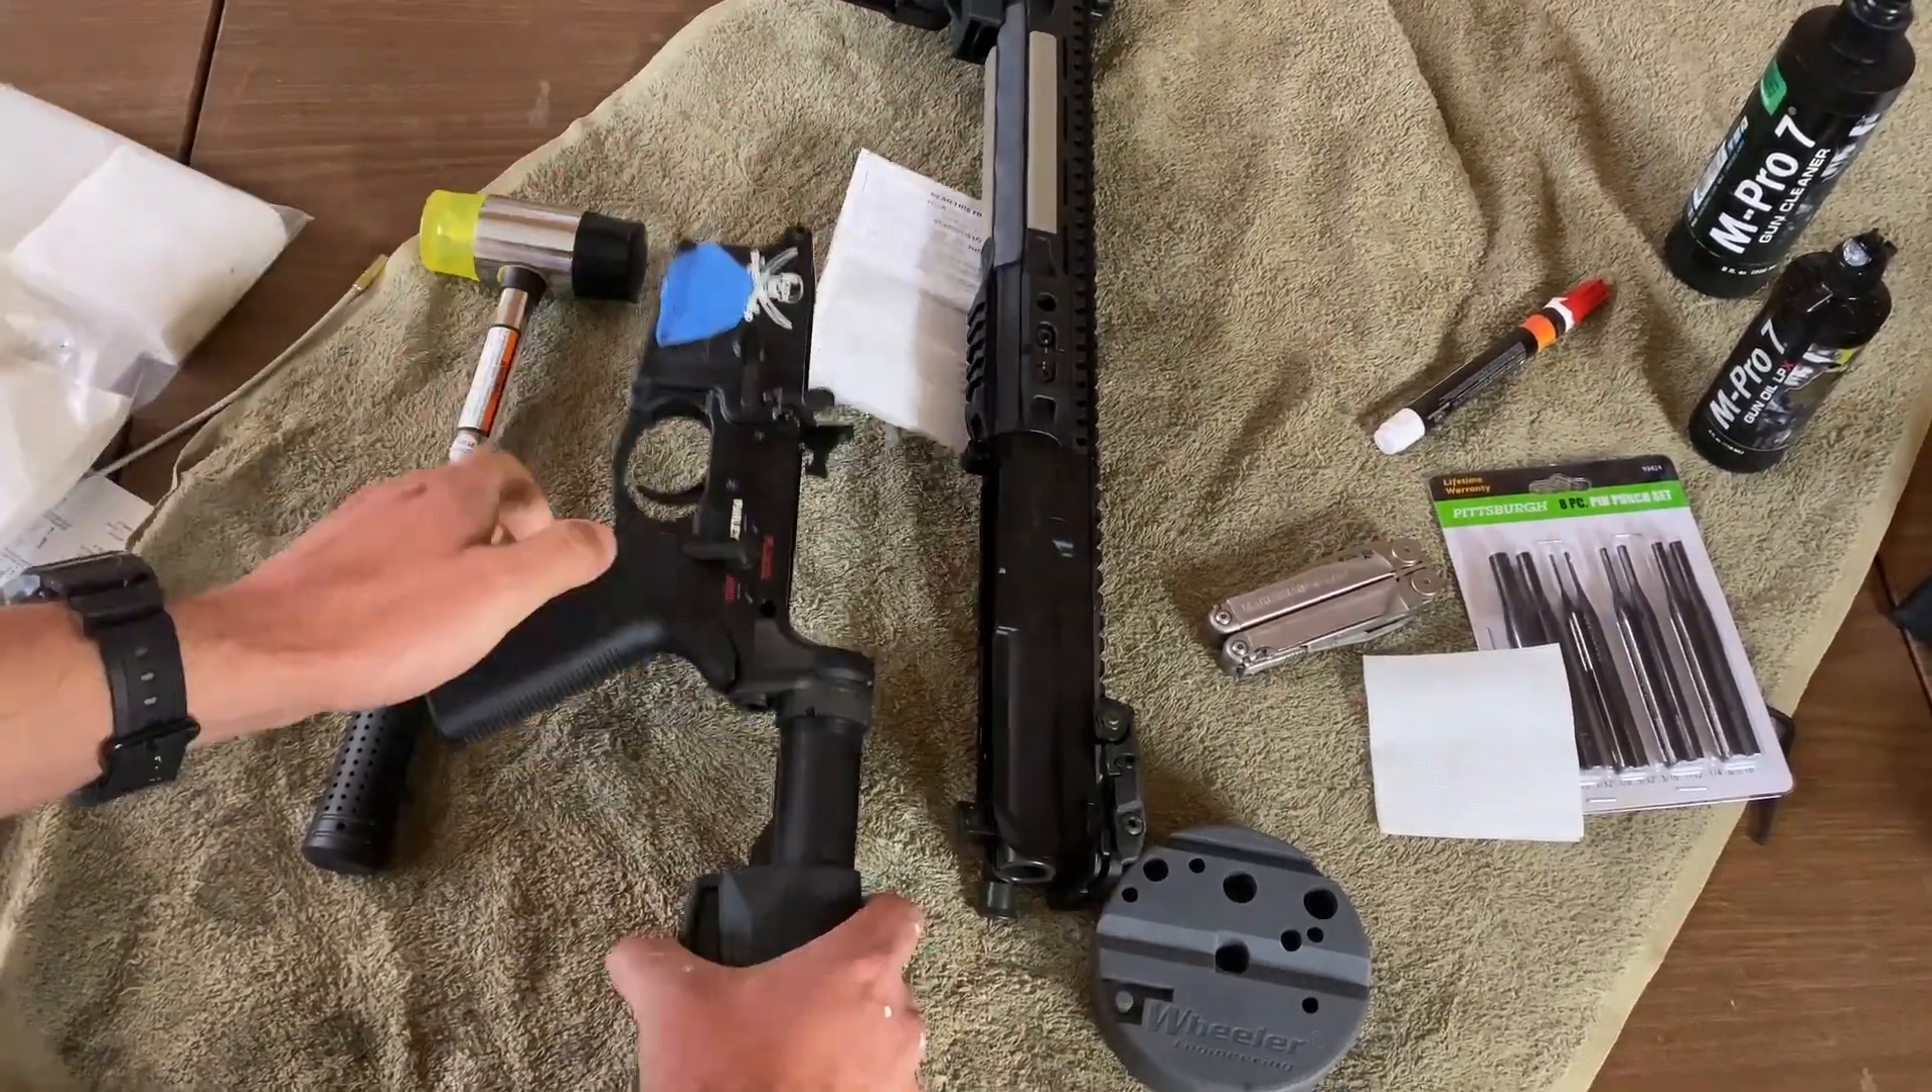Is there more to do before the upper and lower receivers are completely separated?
No.